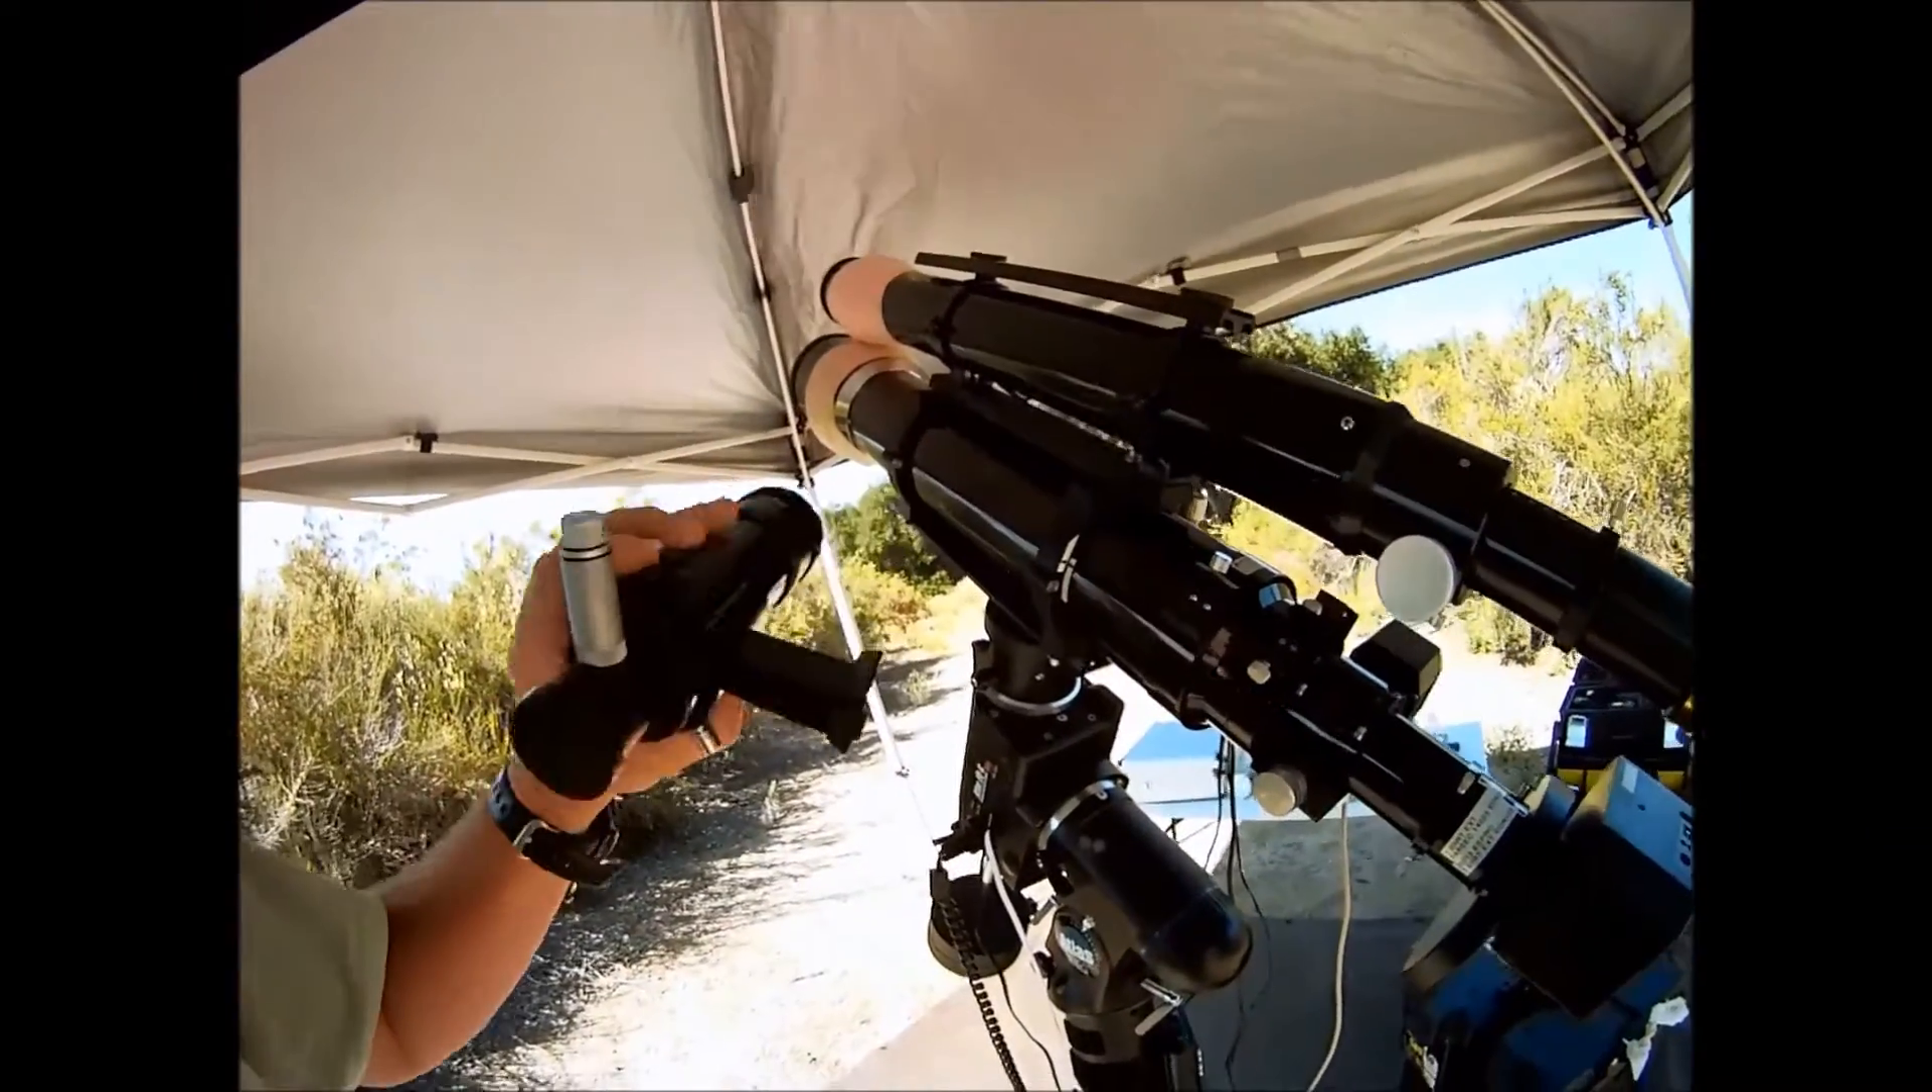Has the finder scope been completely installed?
No.